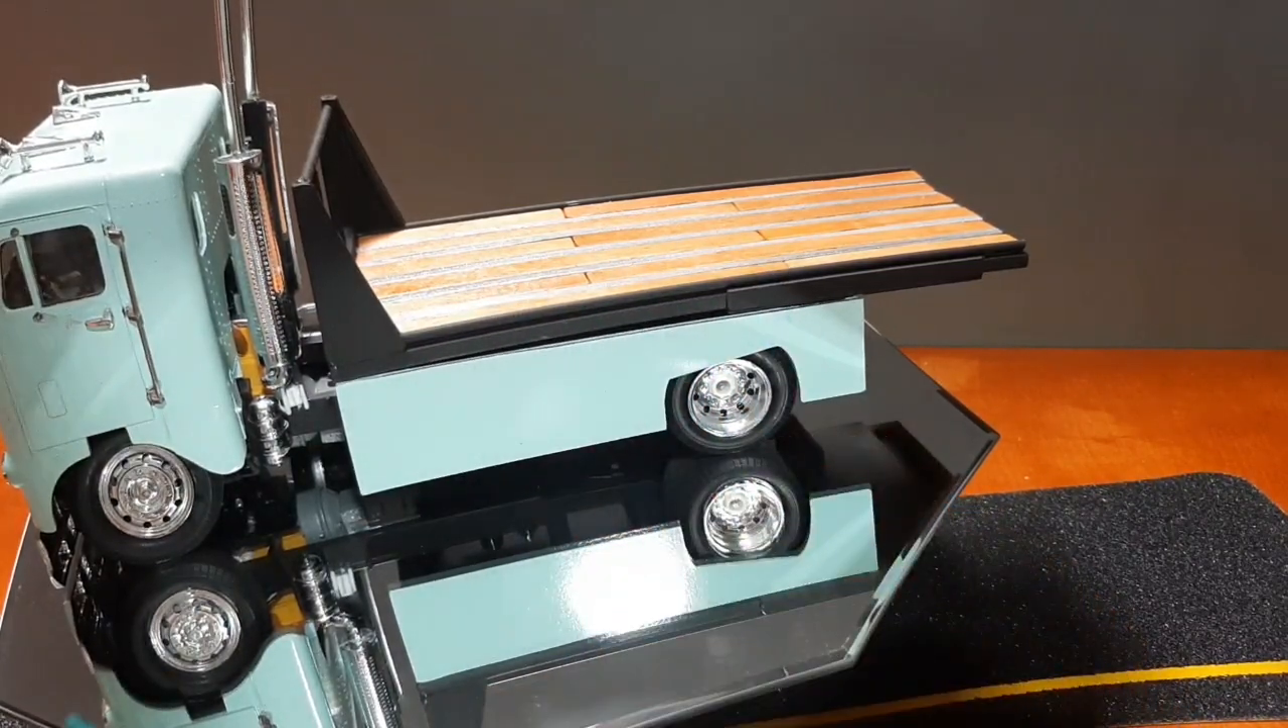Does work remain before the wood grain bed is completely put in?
No.